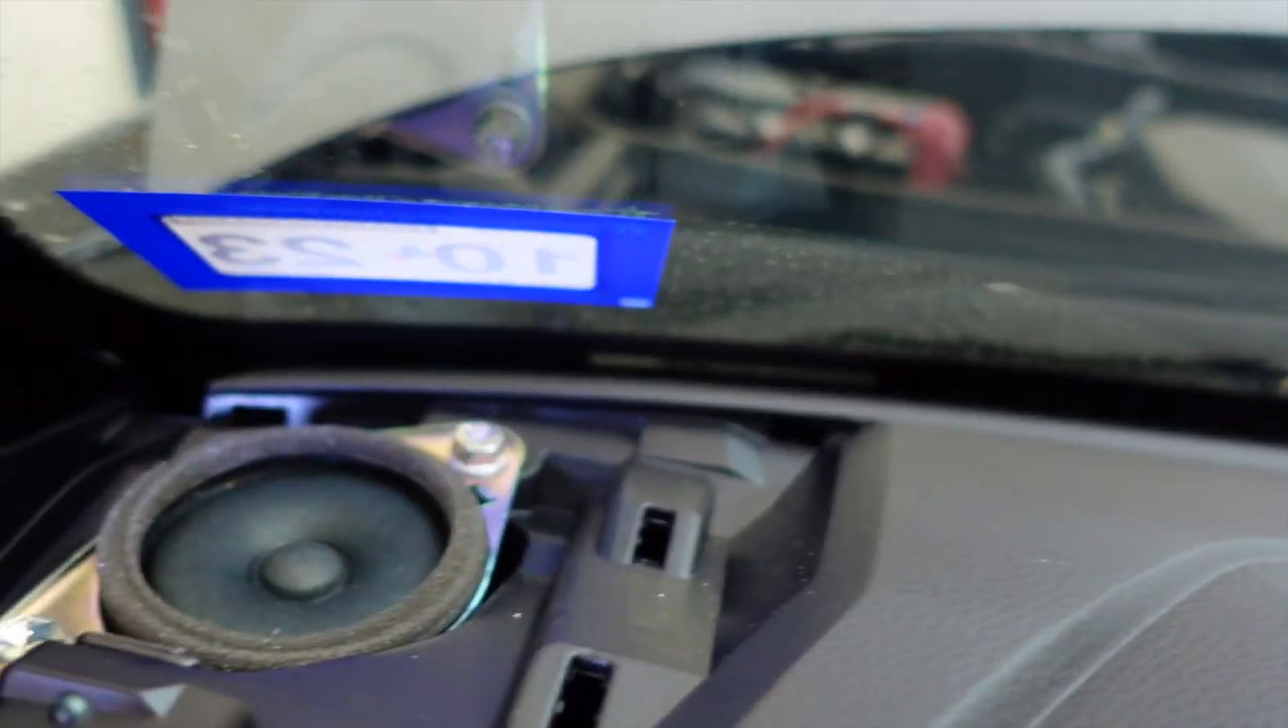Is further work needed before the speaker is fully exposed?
No.